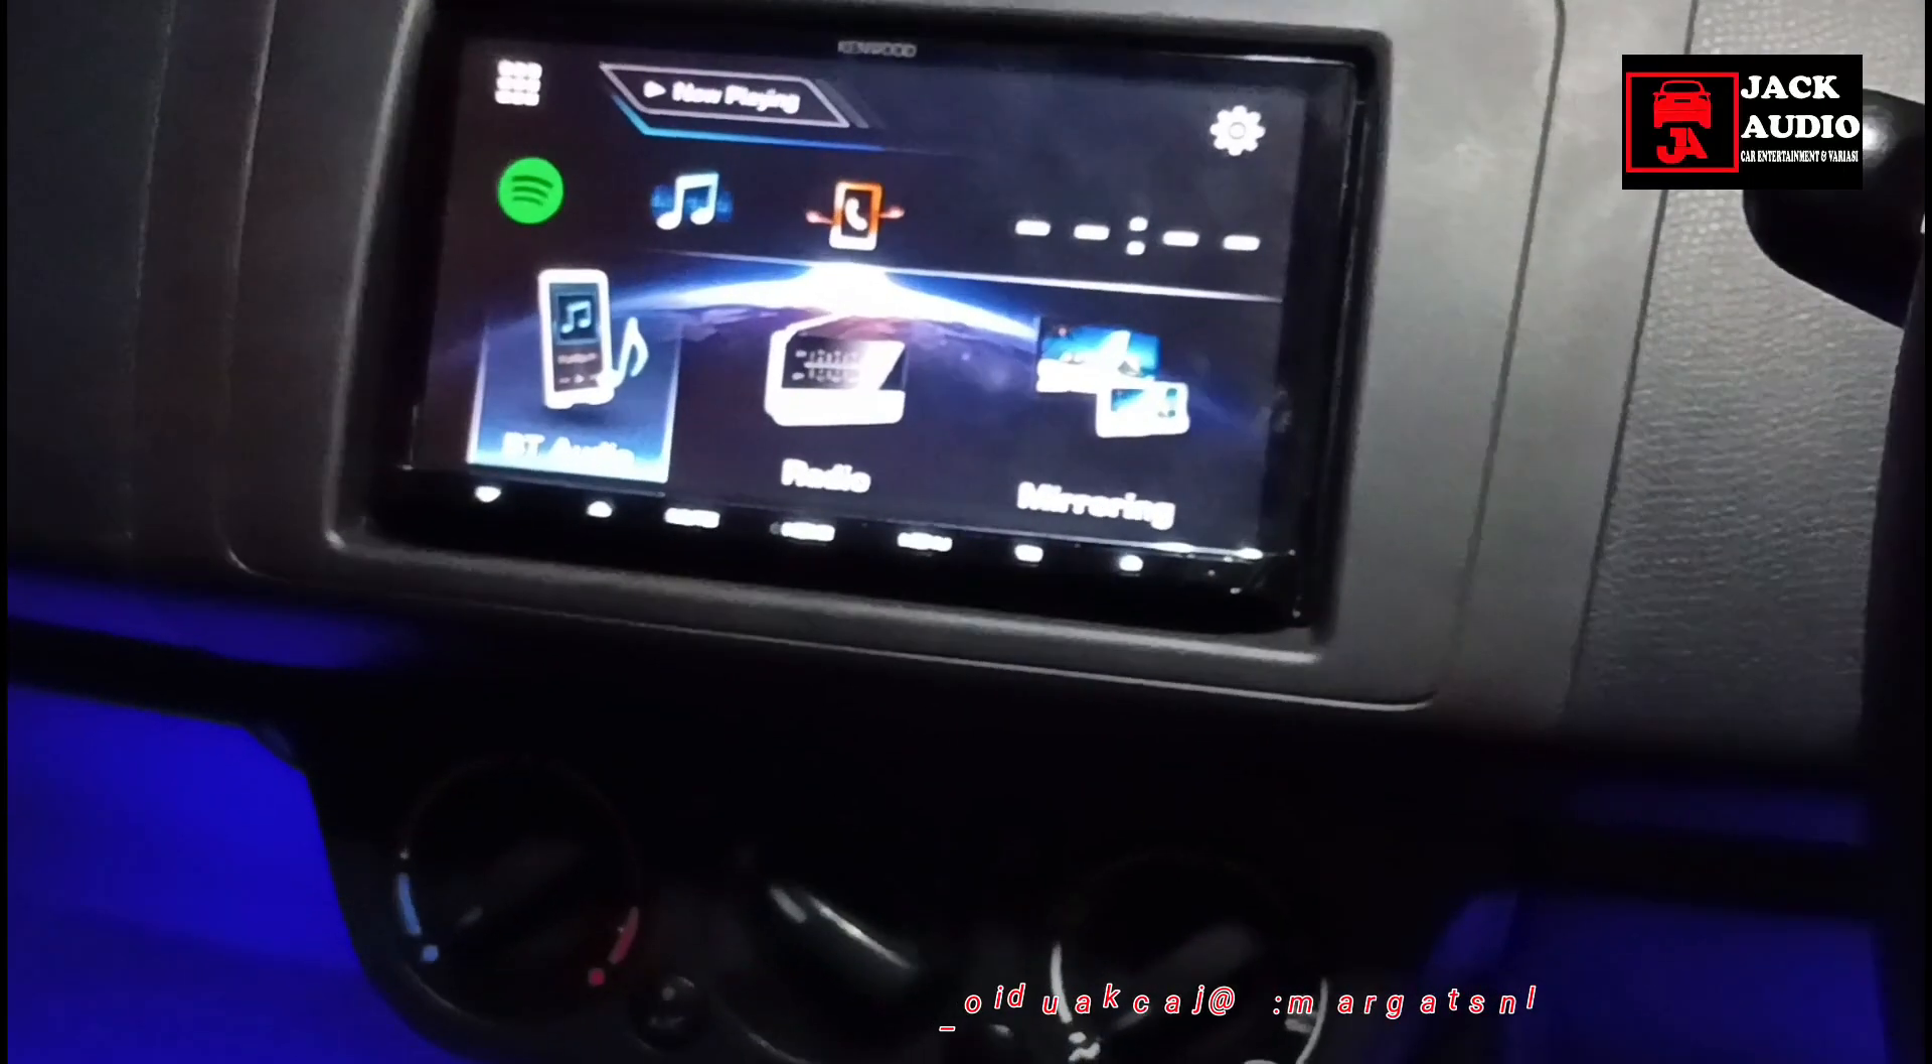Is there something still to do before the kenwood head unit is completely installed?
No.